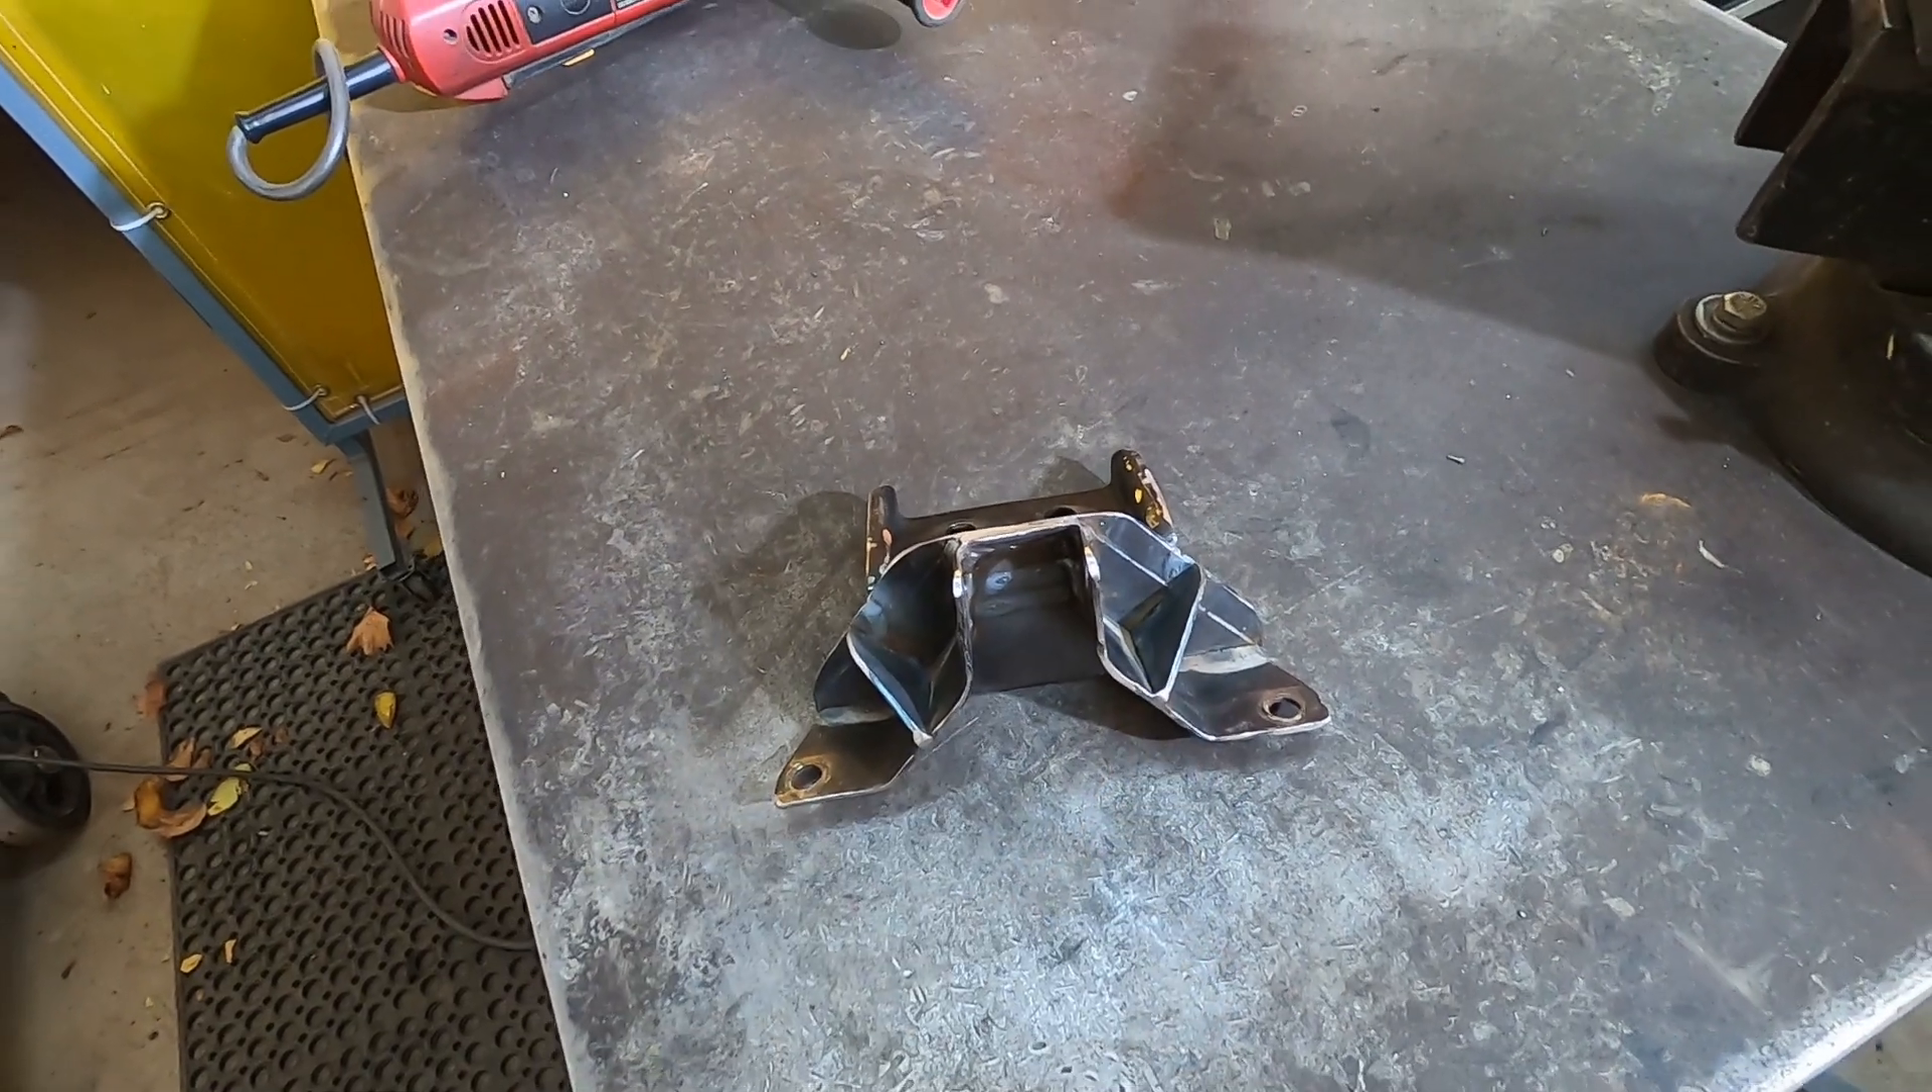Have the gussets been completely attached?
Yes.